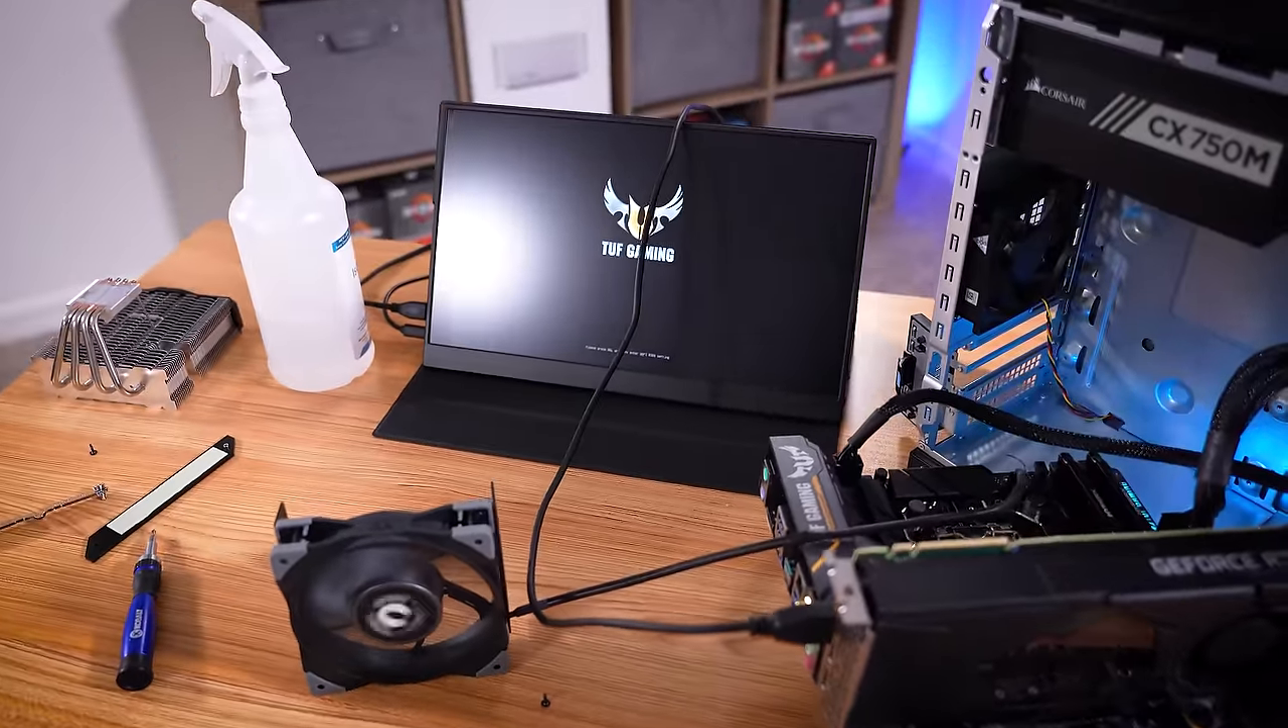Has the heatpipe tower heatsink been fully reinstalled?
No.